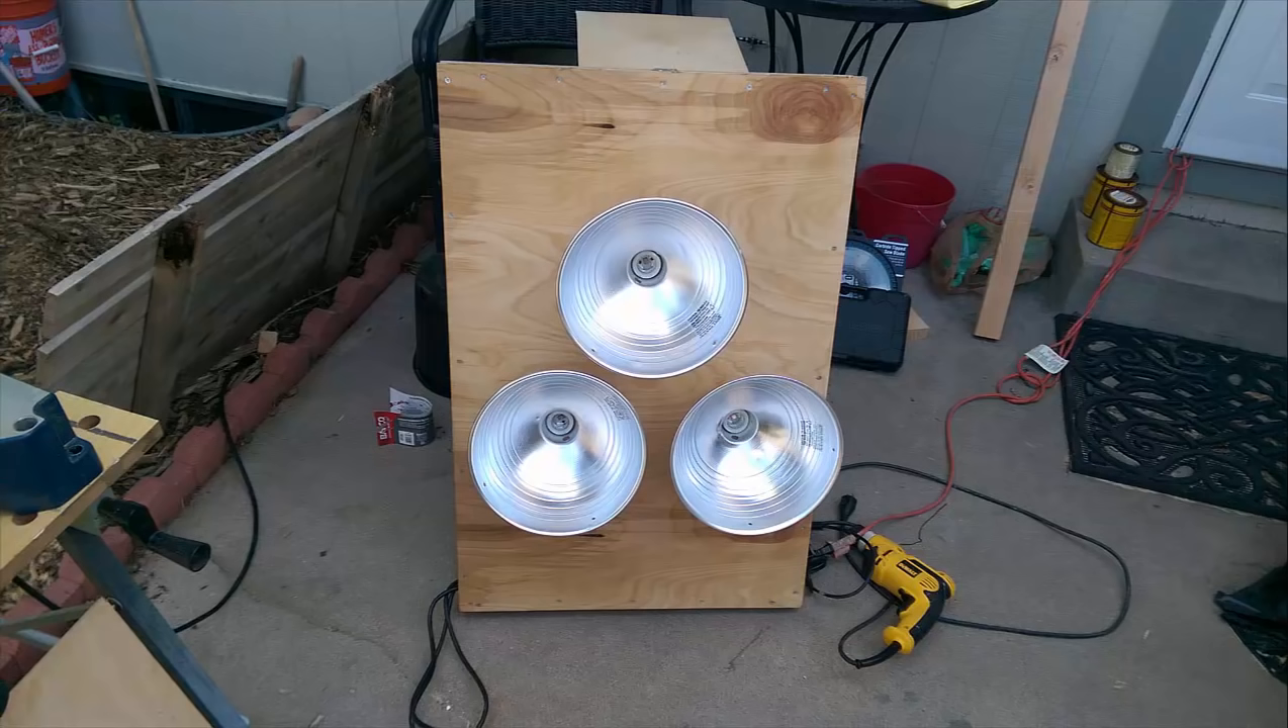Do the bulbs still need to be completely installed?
Yes.